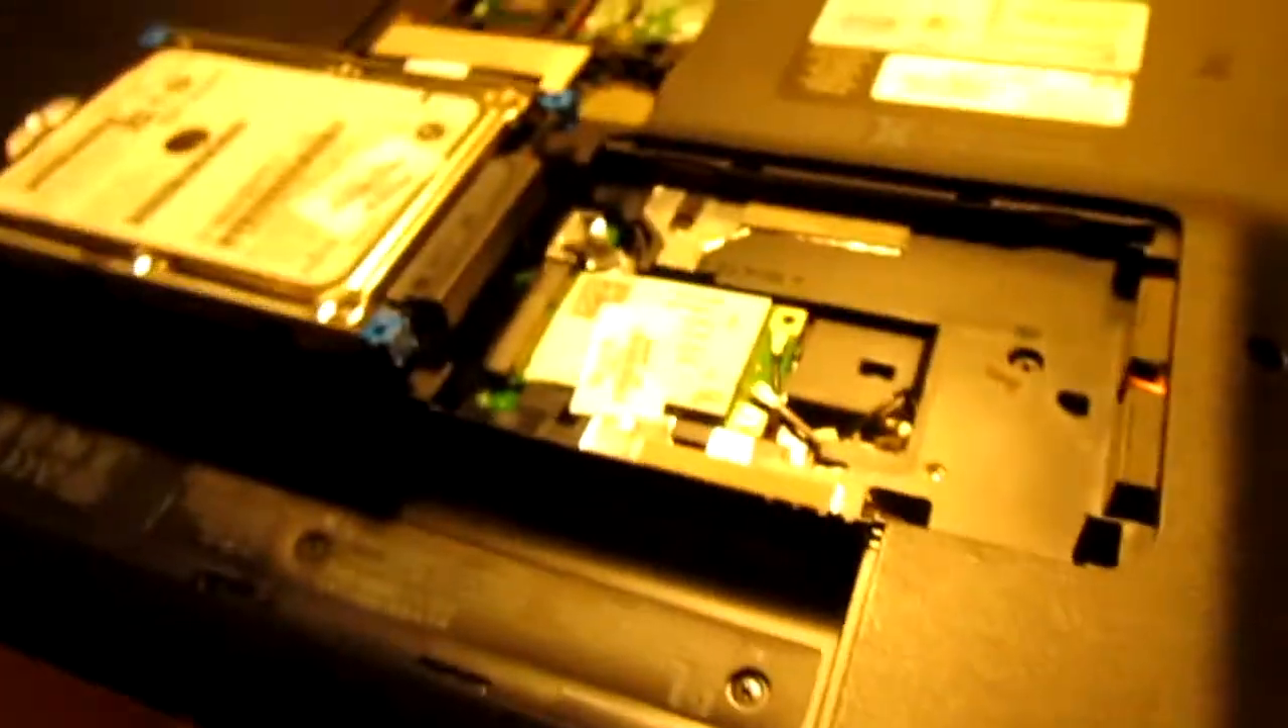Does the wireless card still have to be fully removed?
Yes.